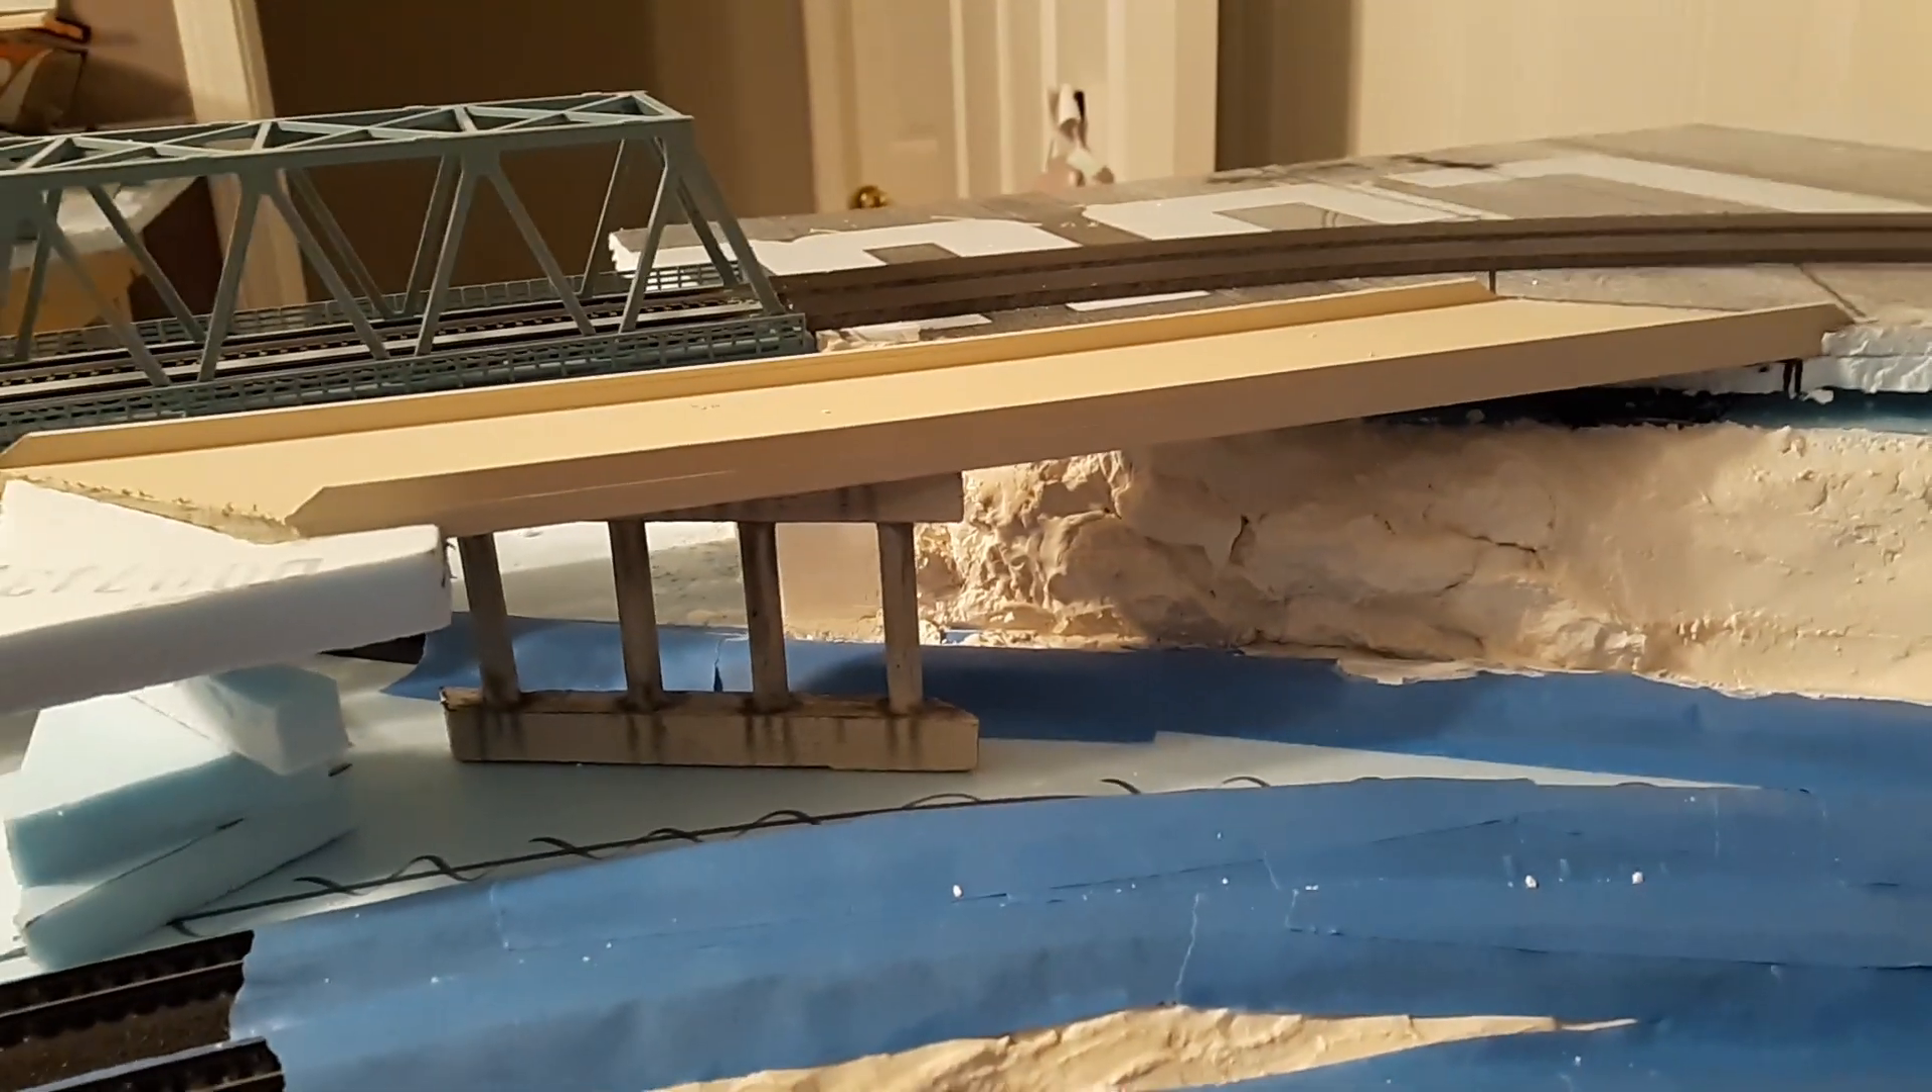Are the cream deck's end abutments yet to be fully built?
Yes.